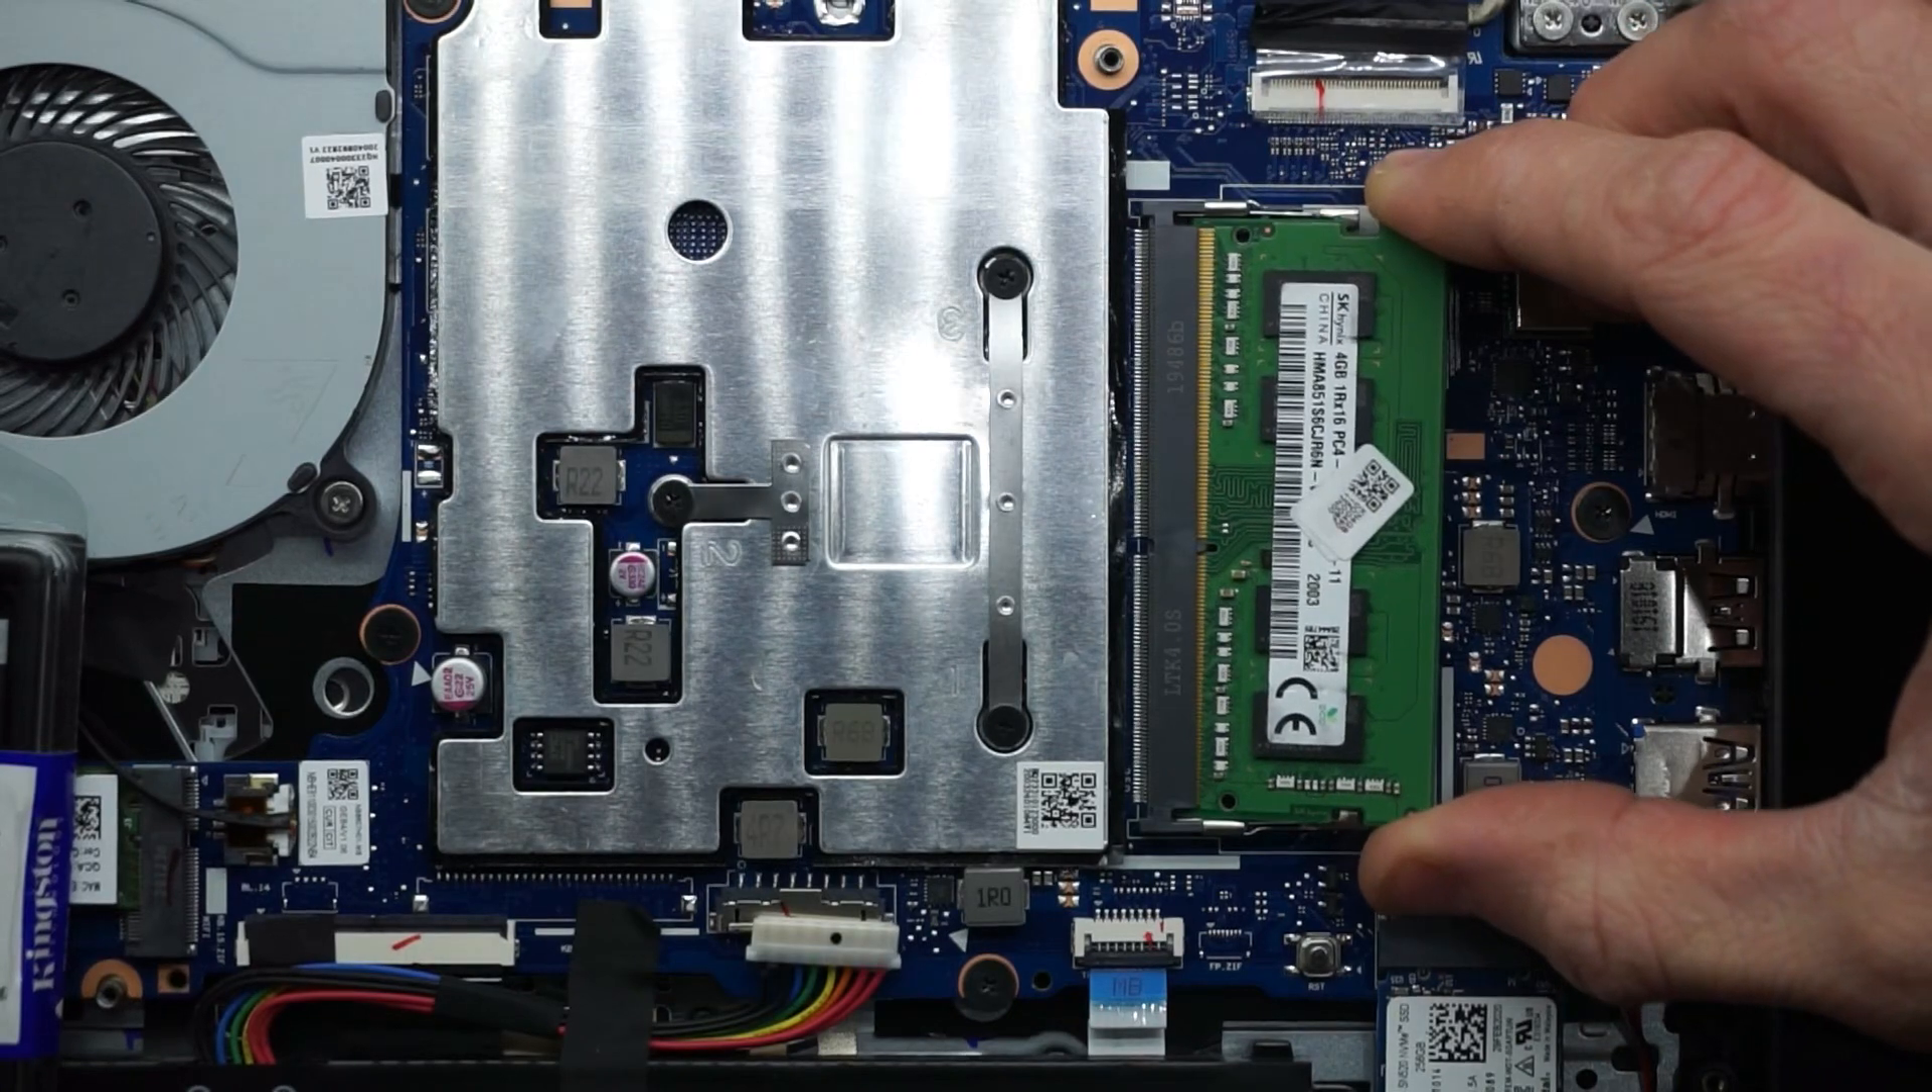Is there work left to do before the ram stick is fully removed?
Yes.